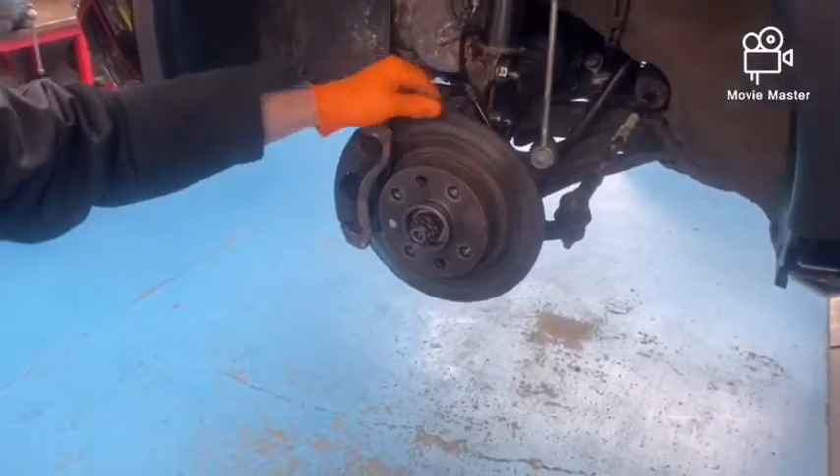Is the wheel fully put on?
No.